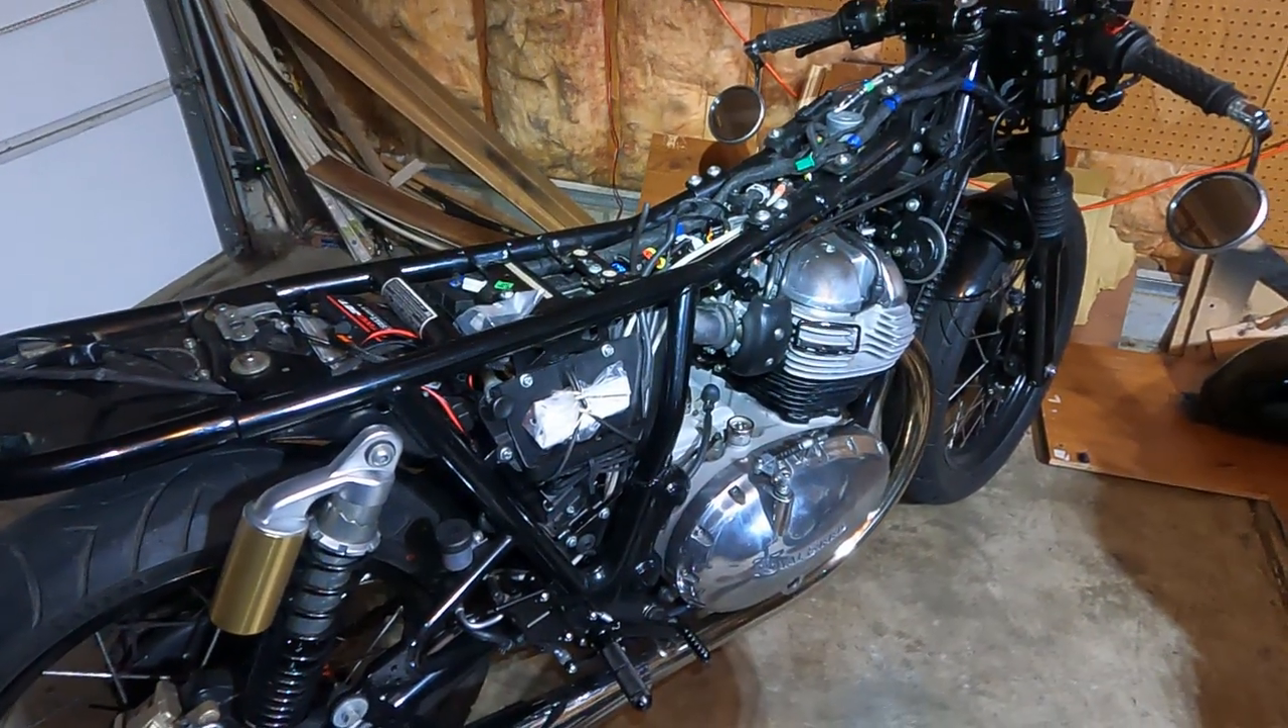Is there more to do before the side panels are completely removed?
No.